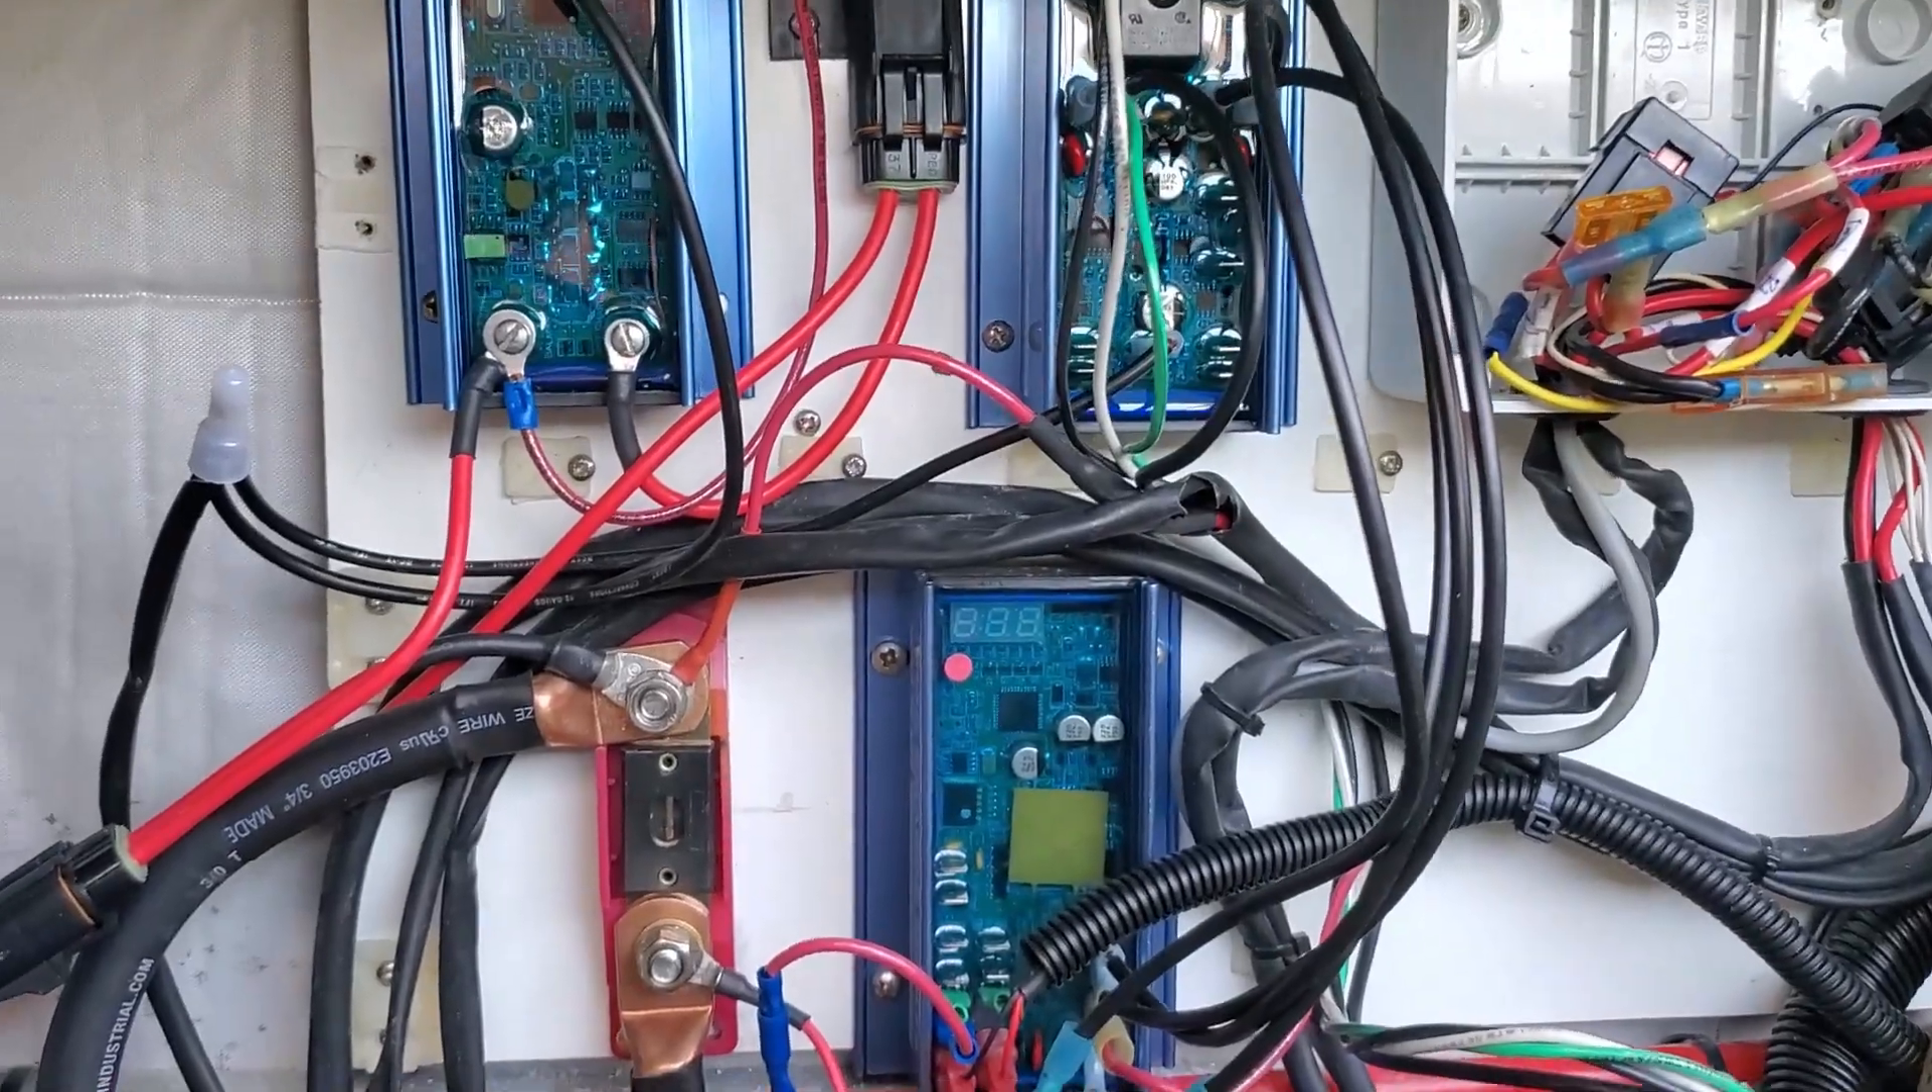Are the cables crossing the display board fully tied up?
No.